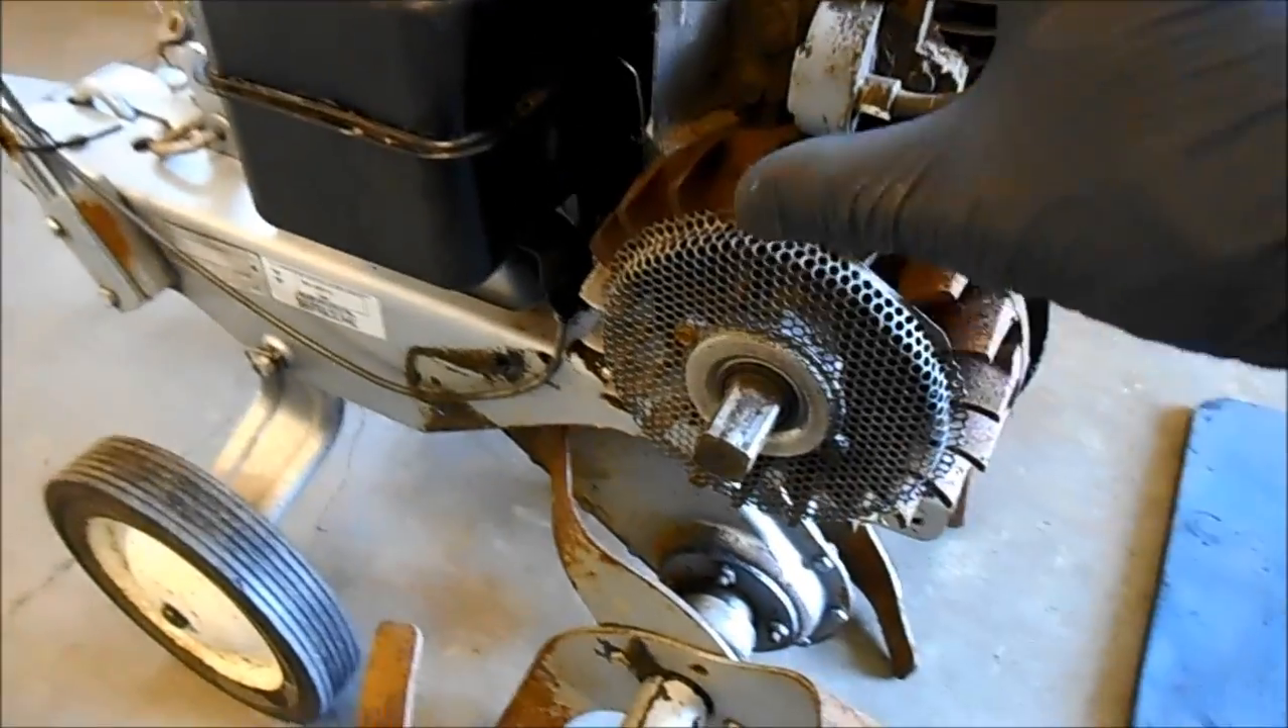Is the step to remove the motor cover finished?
Yes.